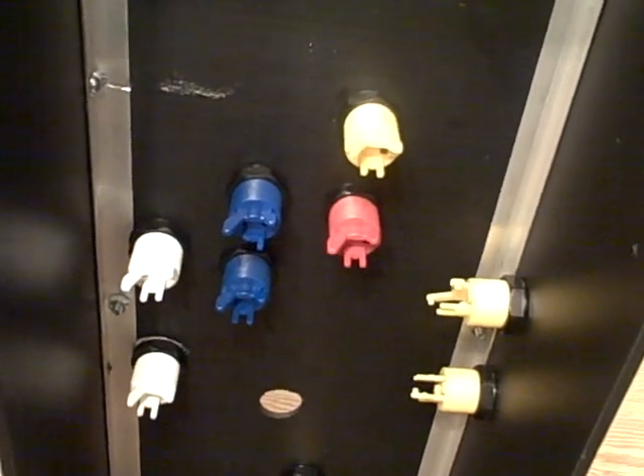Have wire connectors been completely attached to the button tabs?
No.